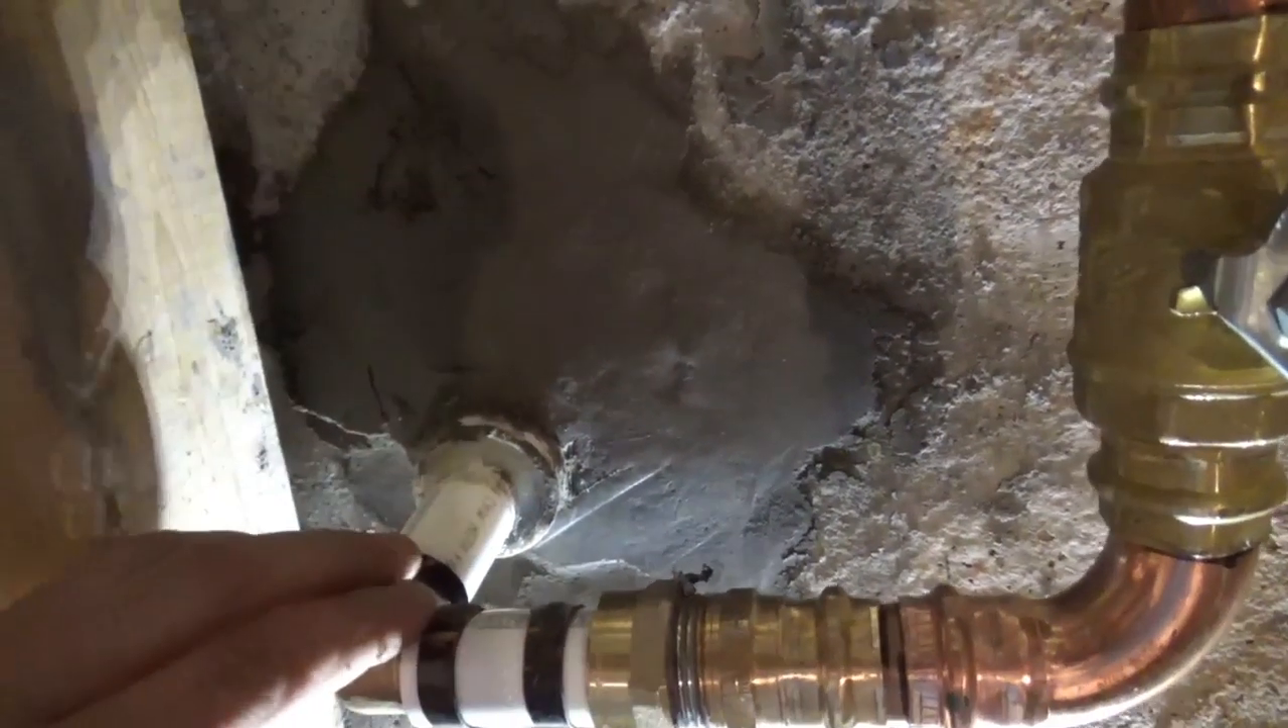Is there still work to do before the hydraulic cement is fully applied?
No.